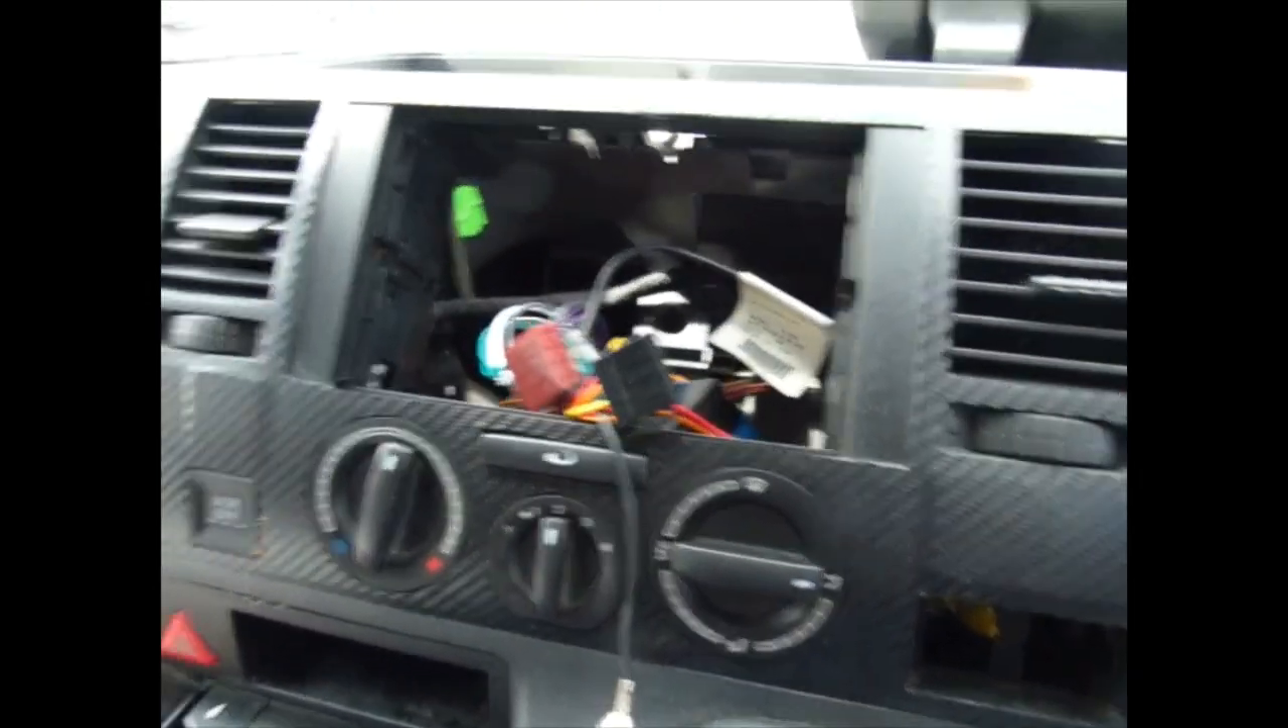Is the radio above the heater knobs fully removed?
Yes.